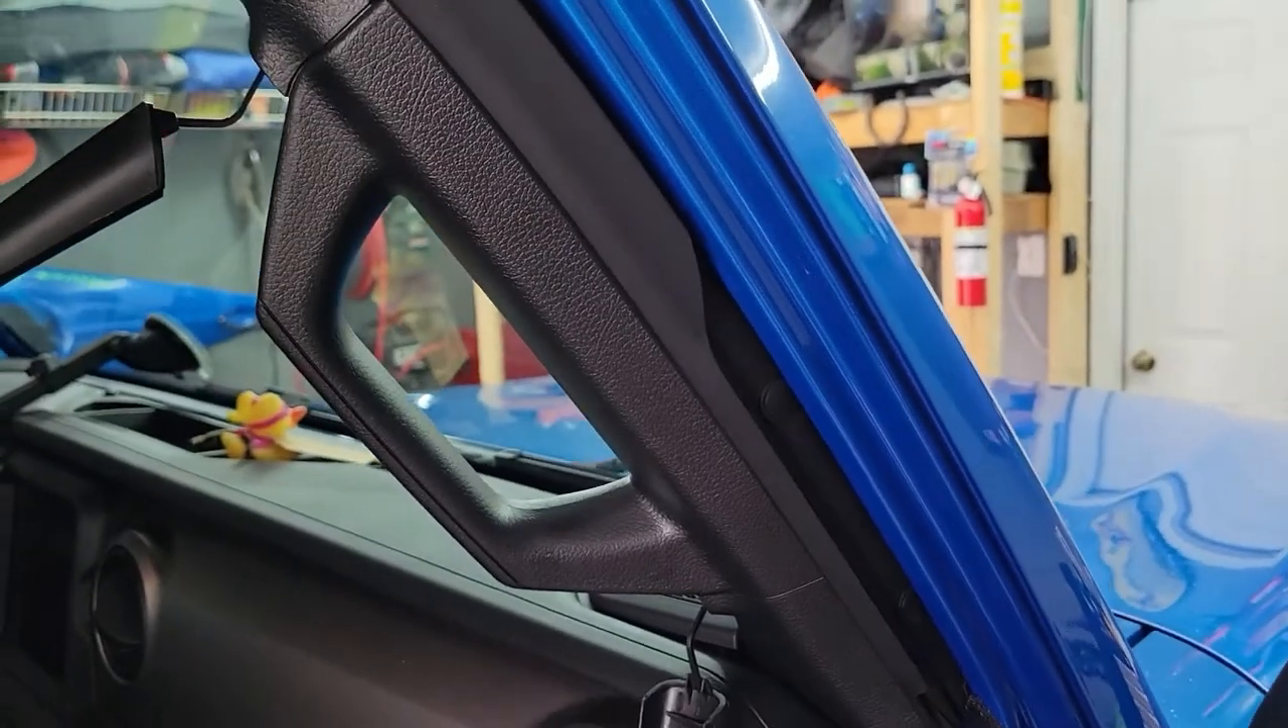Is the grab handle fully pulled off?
No.